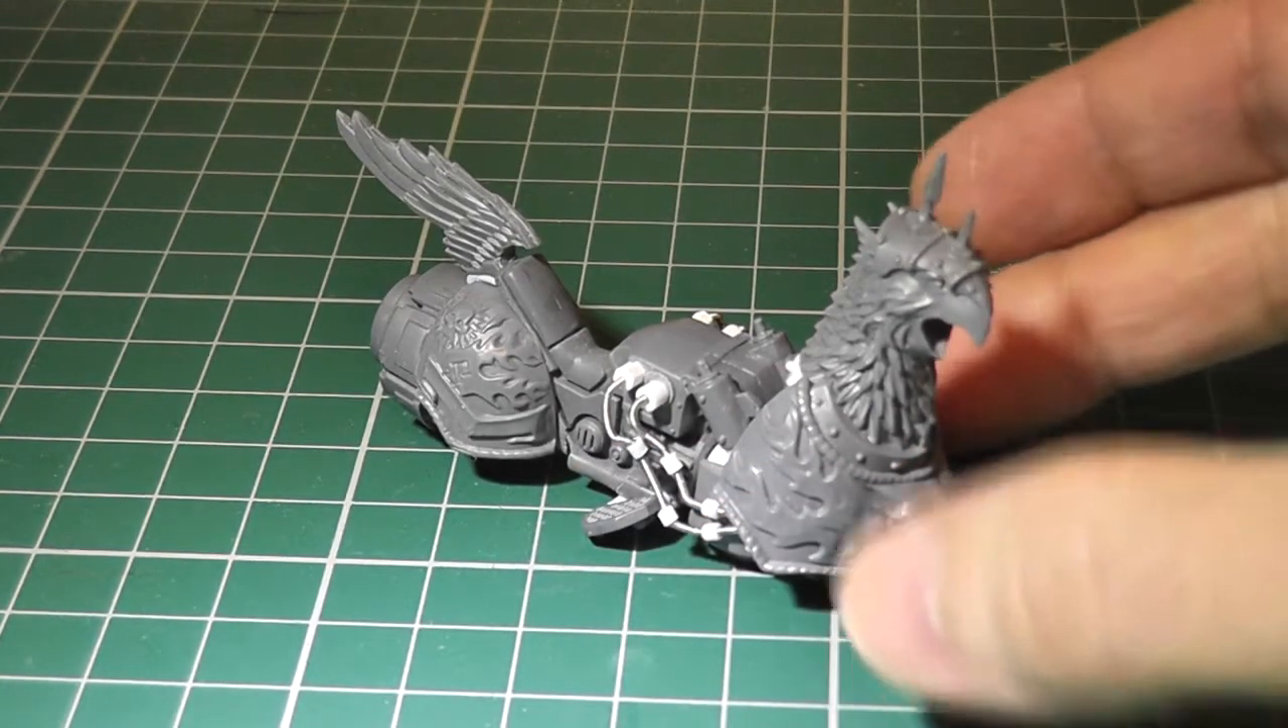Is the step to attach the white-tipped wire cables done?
Yes.